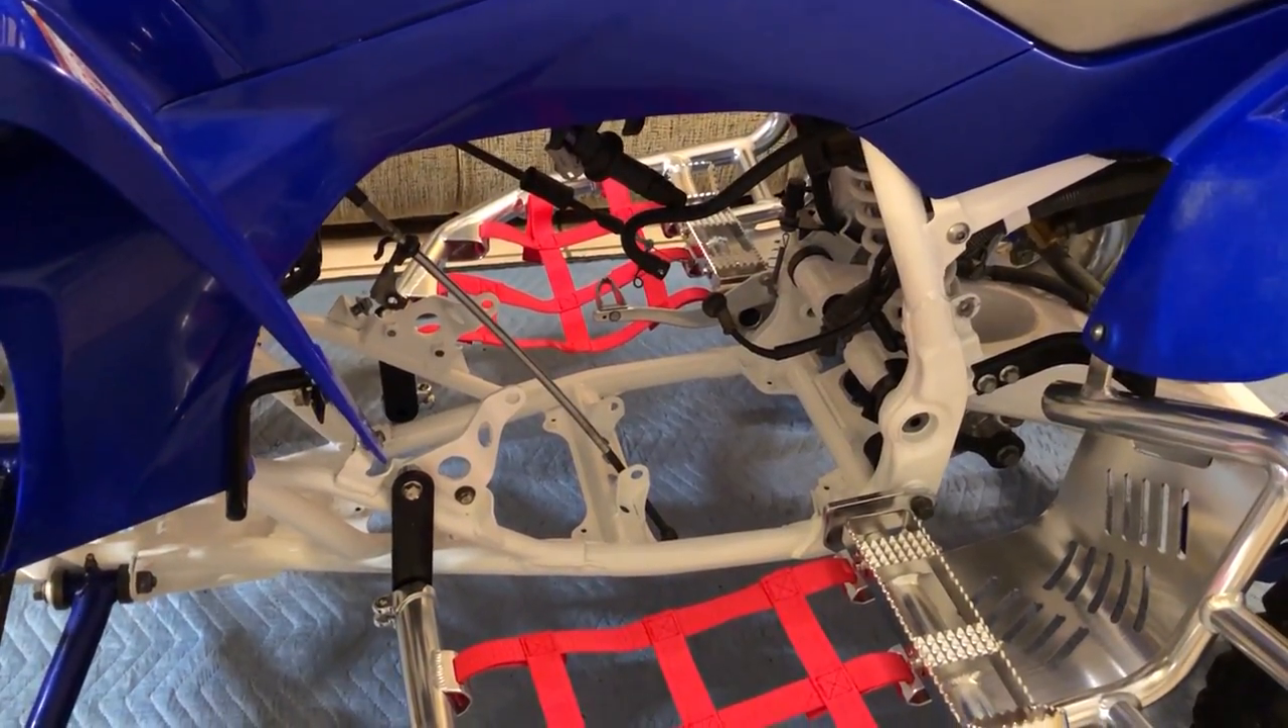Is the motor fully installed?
No.